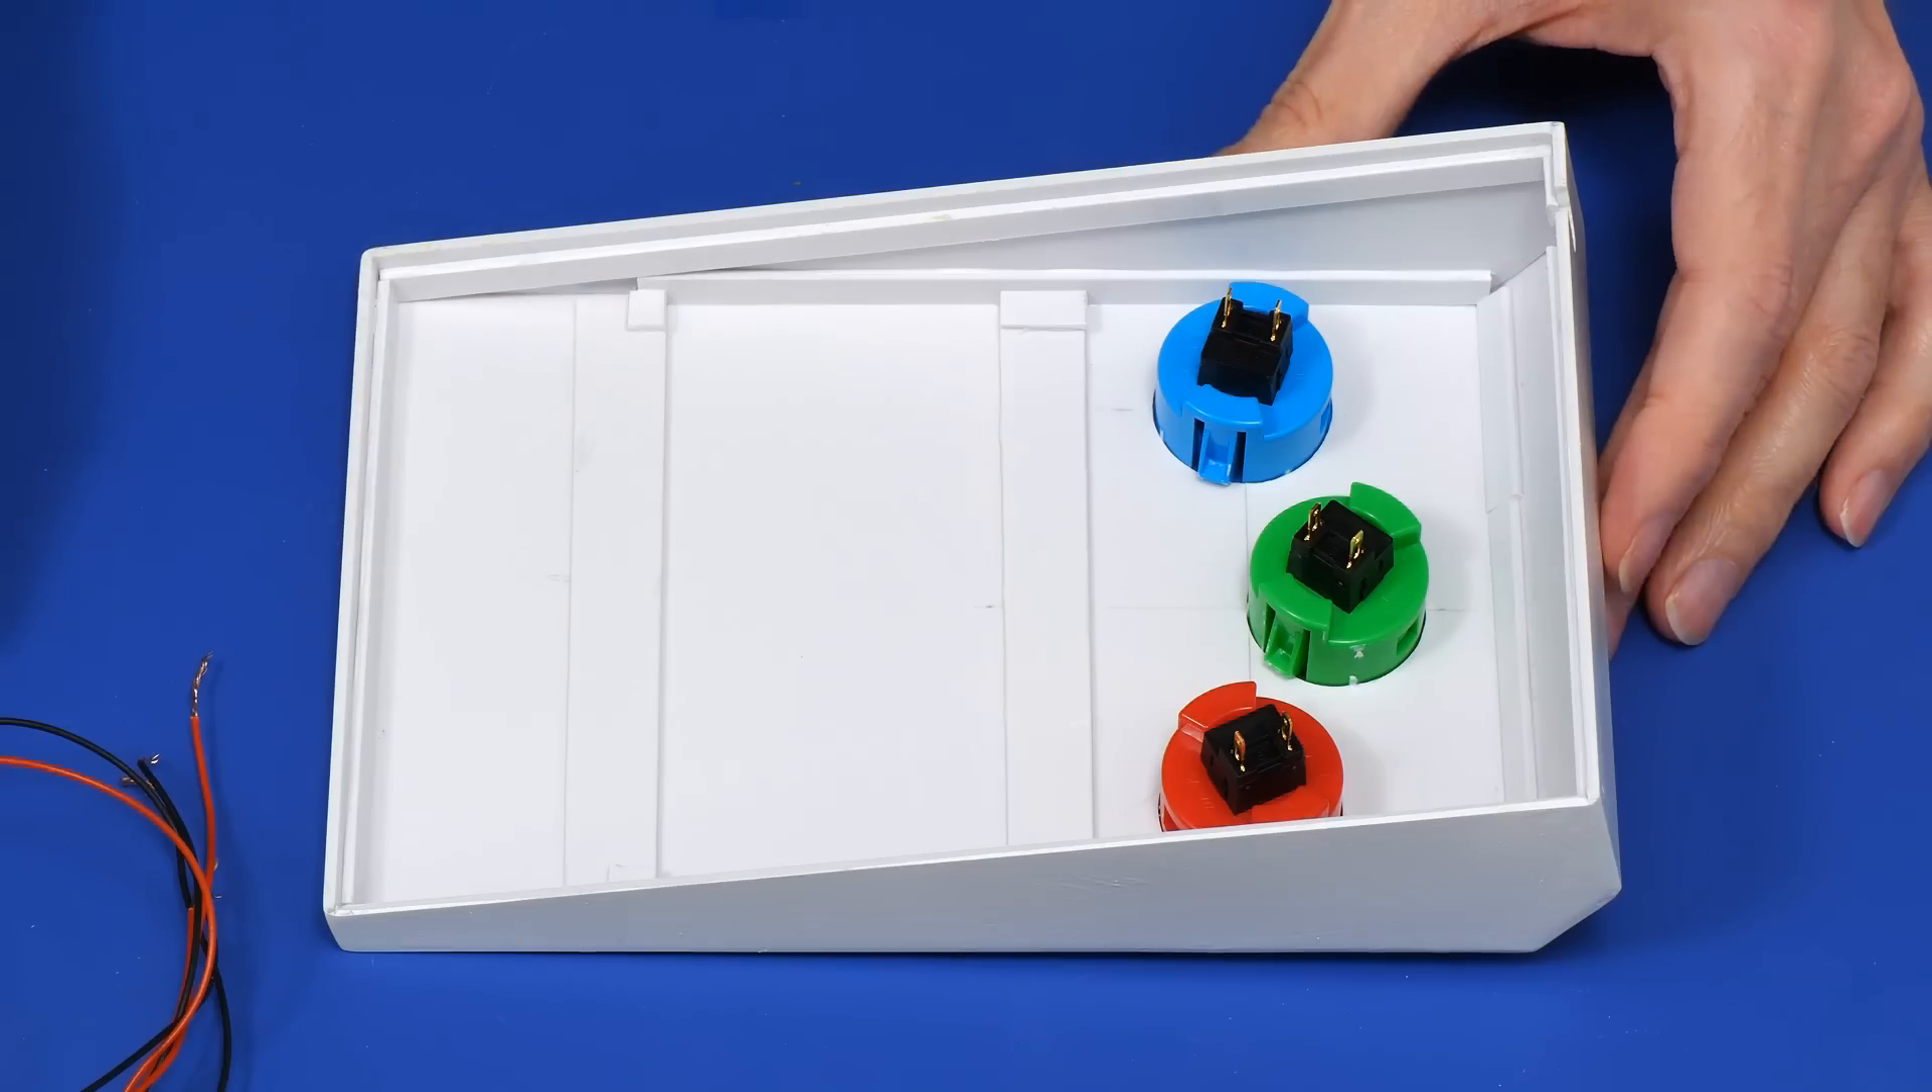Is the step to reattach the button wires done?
No.